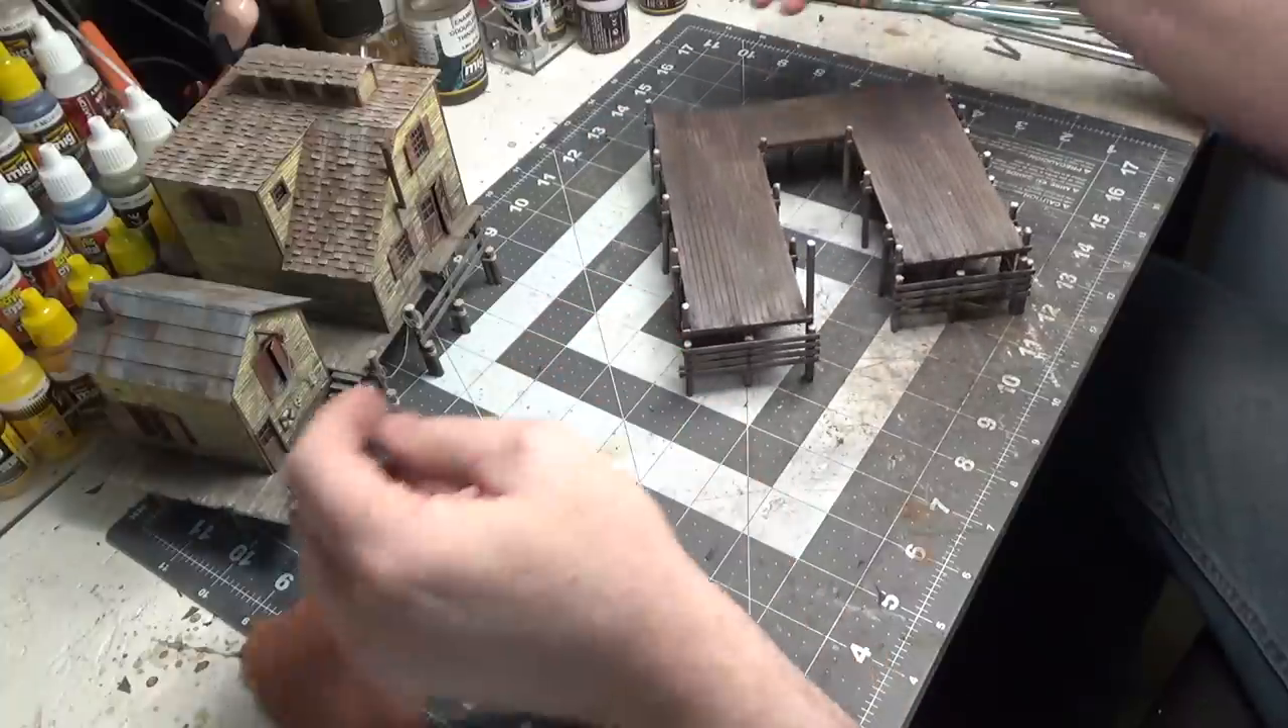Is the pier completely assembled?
Yes.